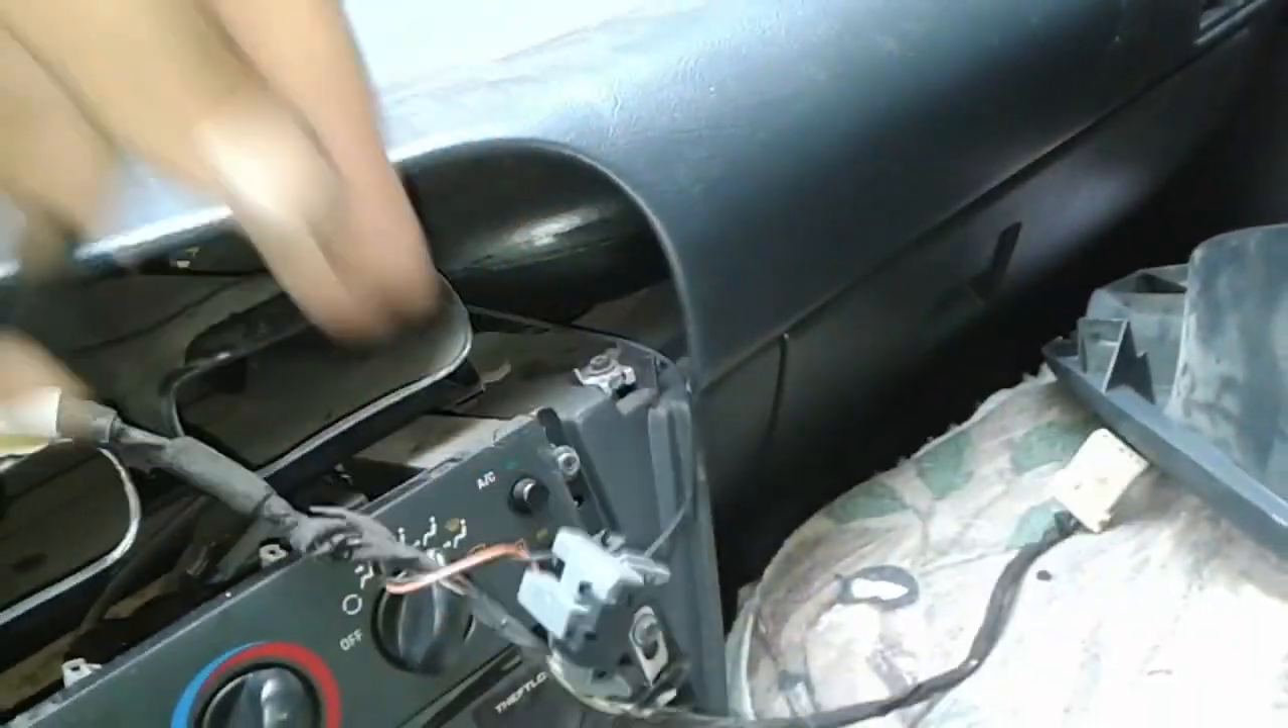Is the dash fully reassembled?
No.